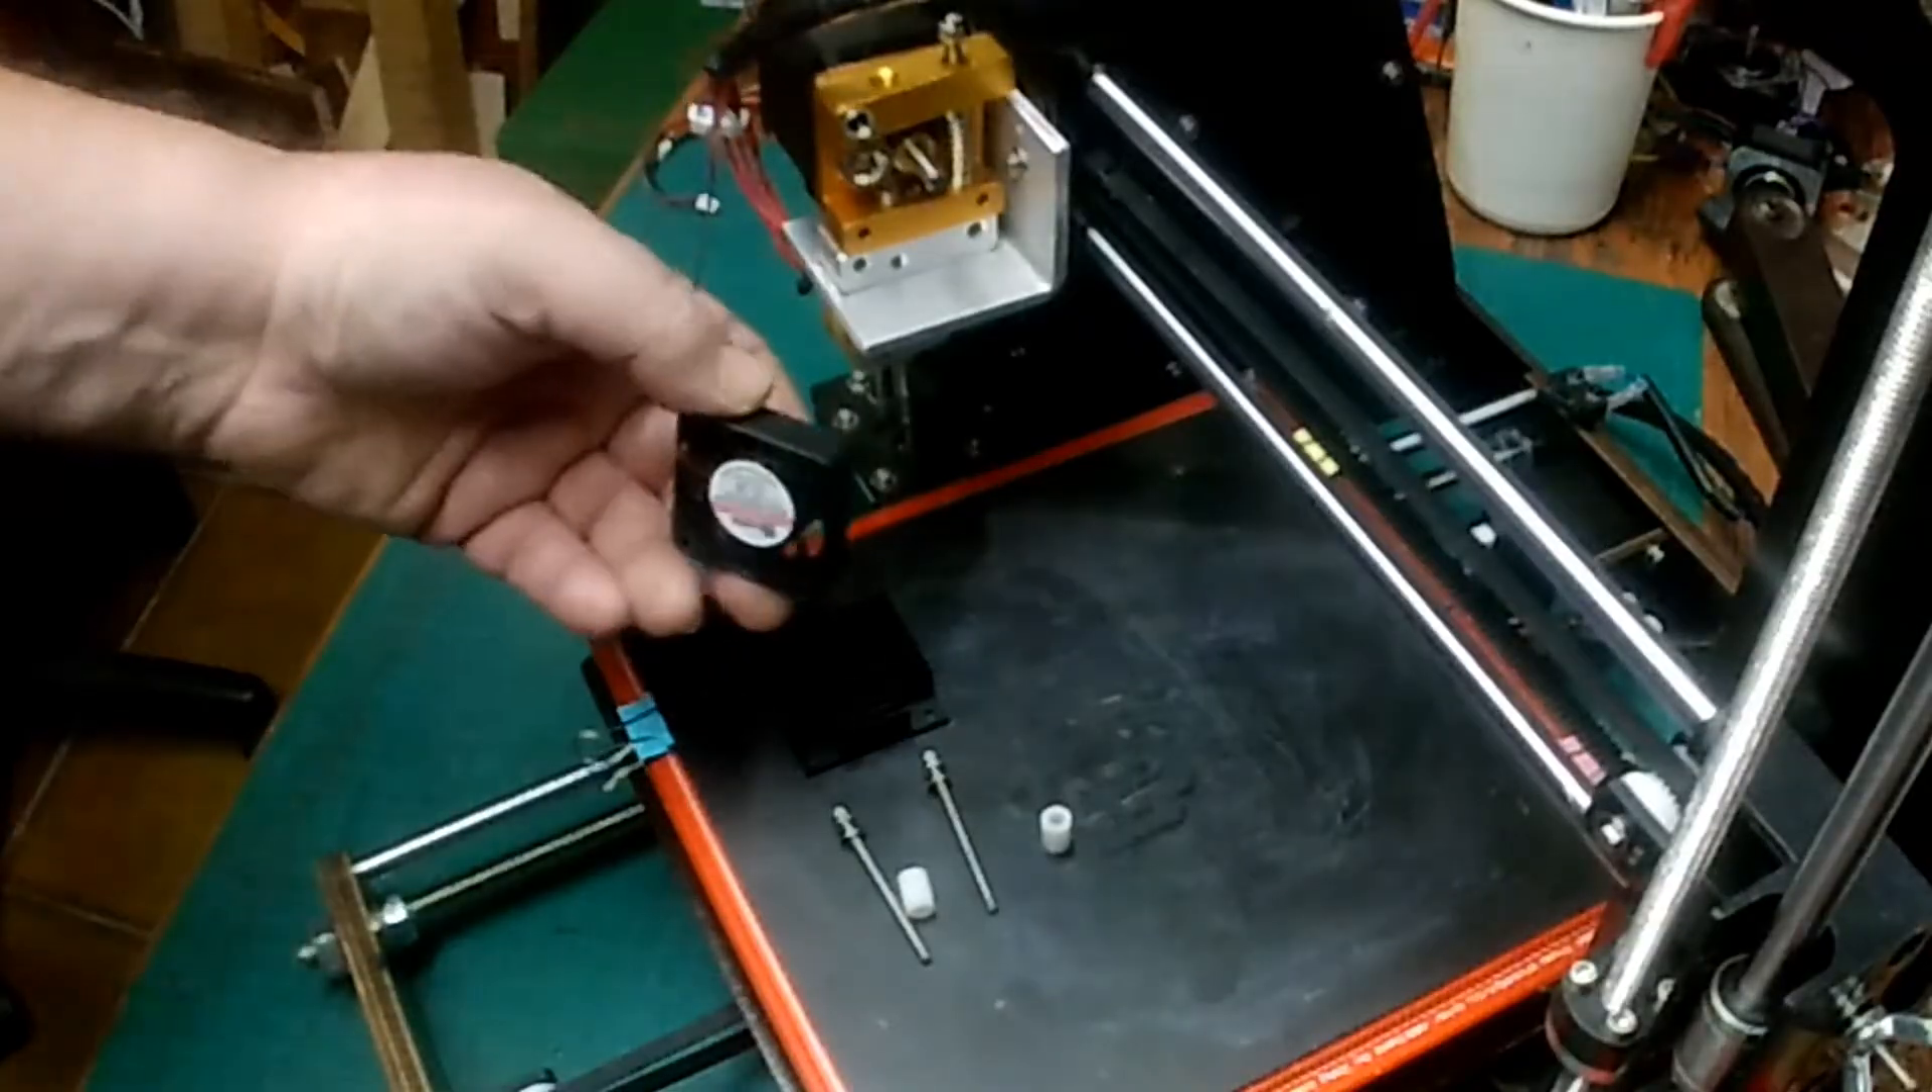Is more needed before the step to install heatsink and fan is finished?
Yes.